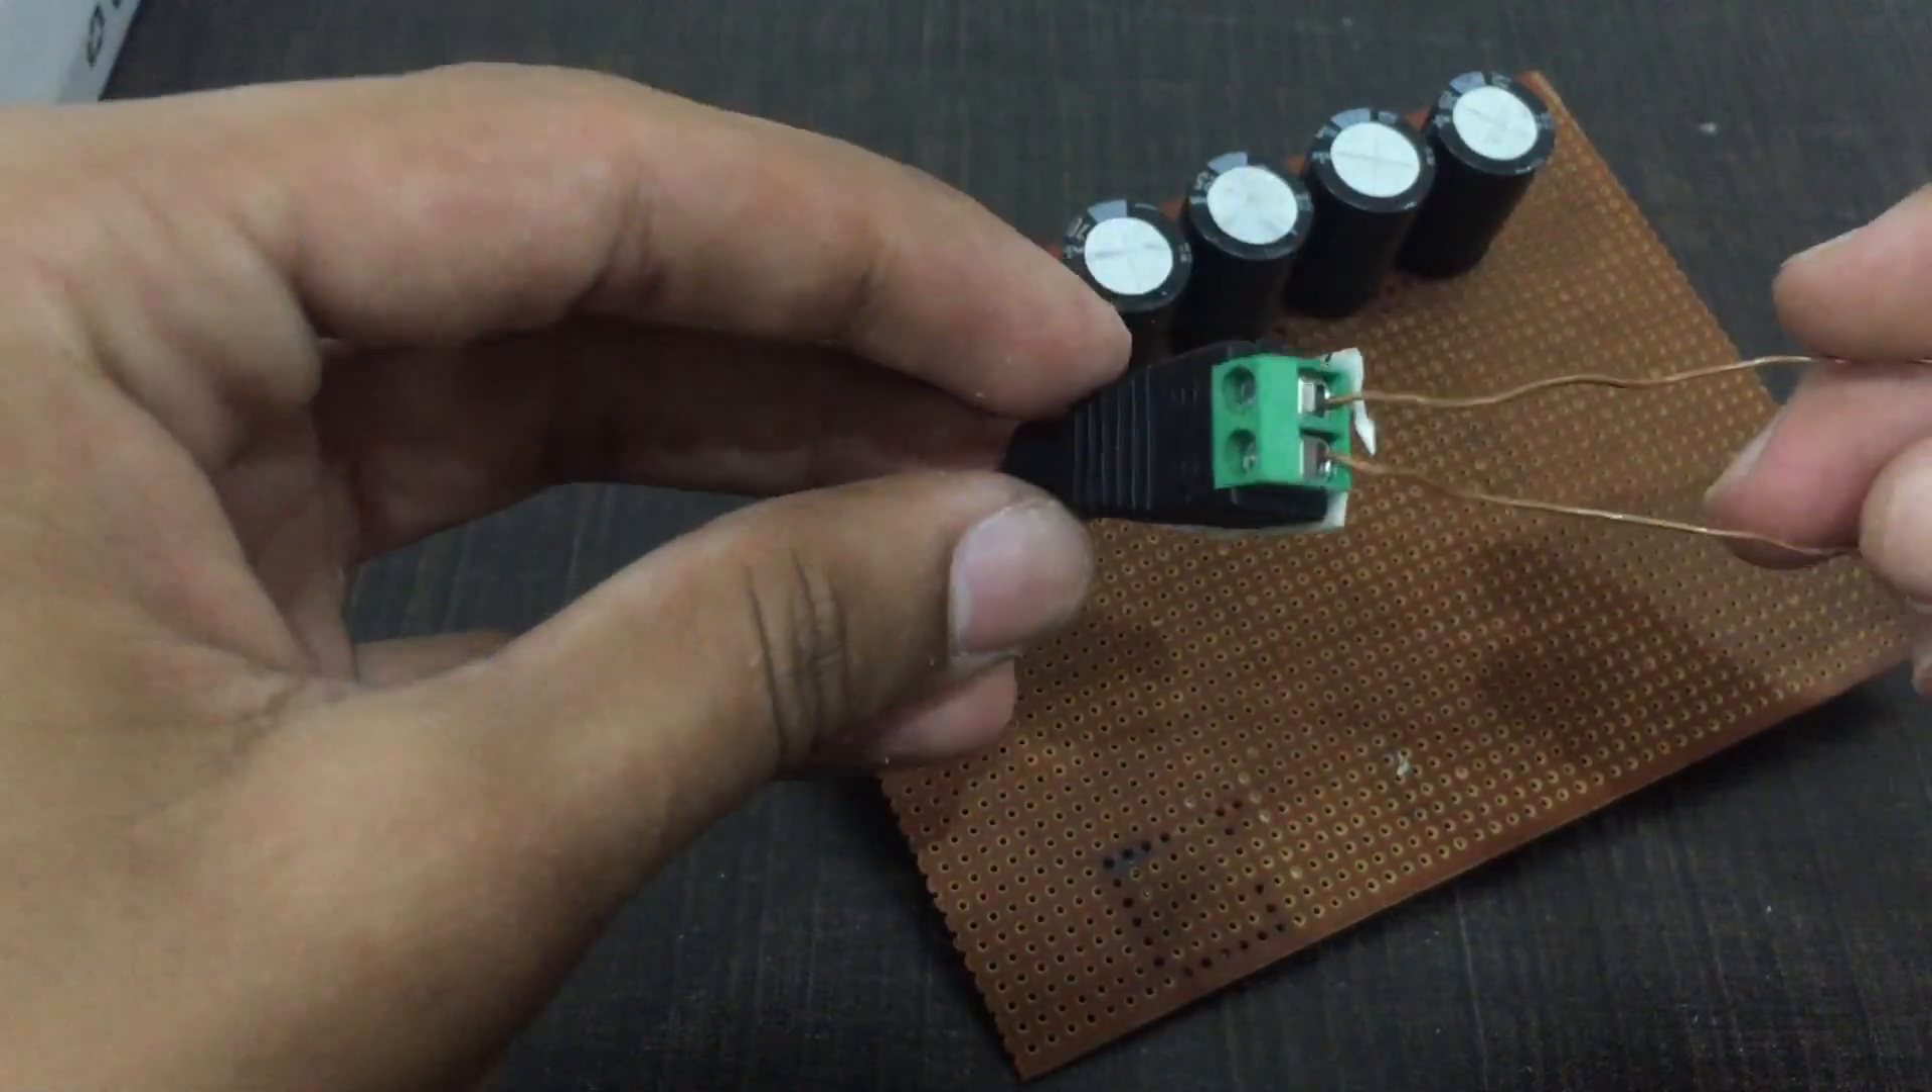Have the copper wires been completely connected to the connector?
Yes.